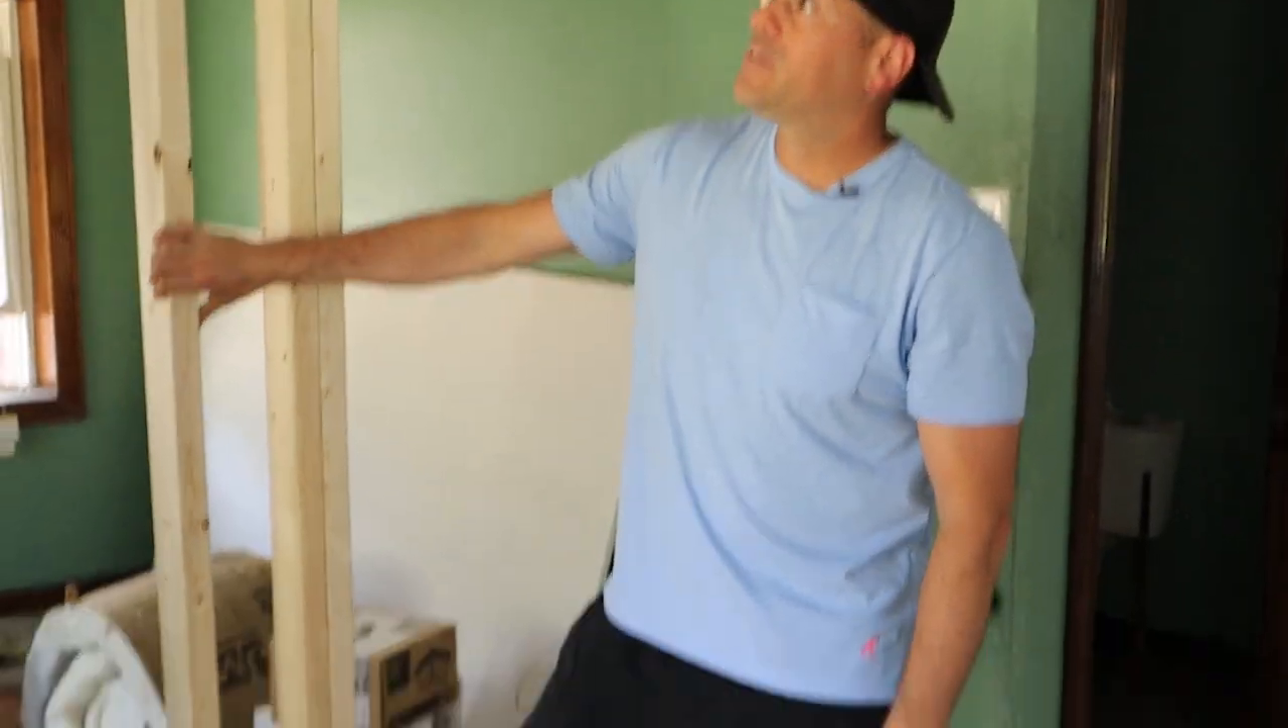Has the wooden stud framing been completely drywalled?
No.